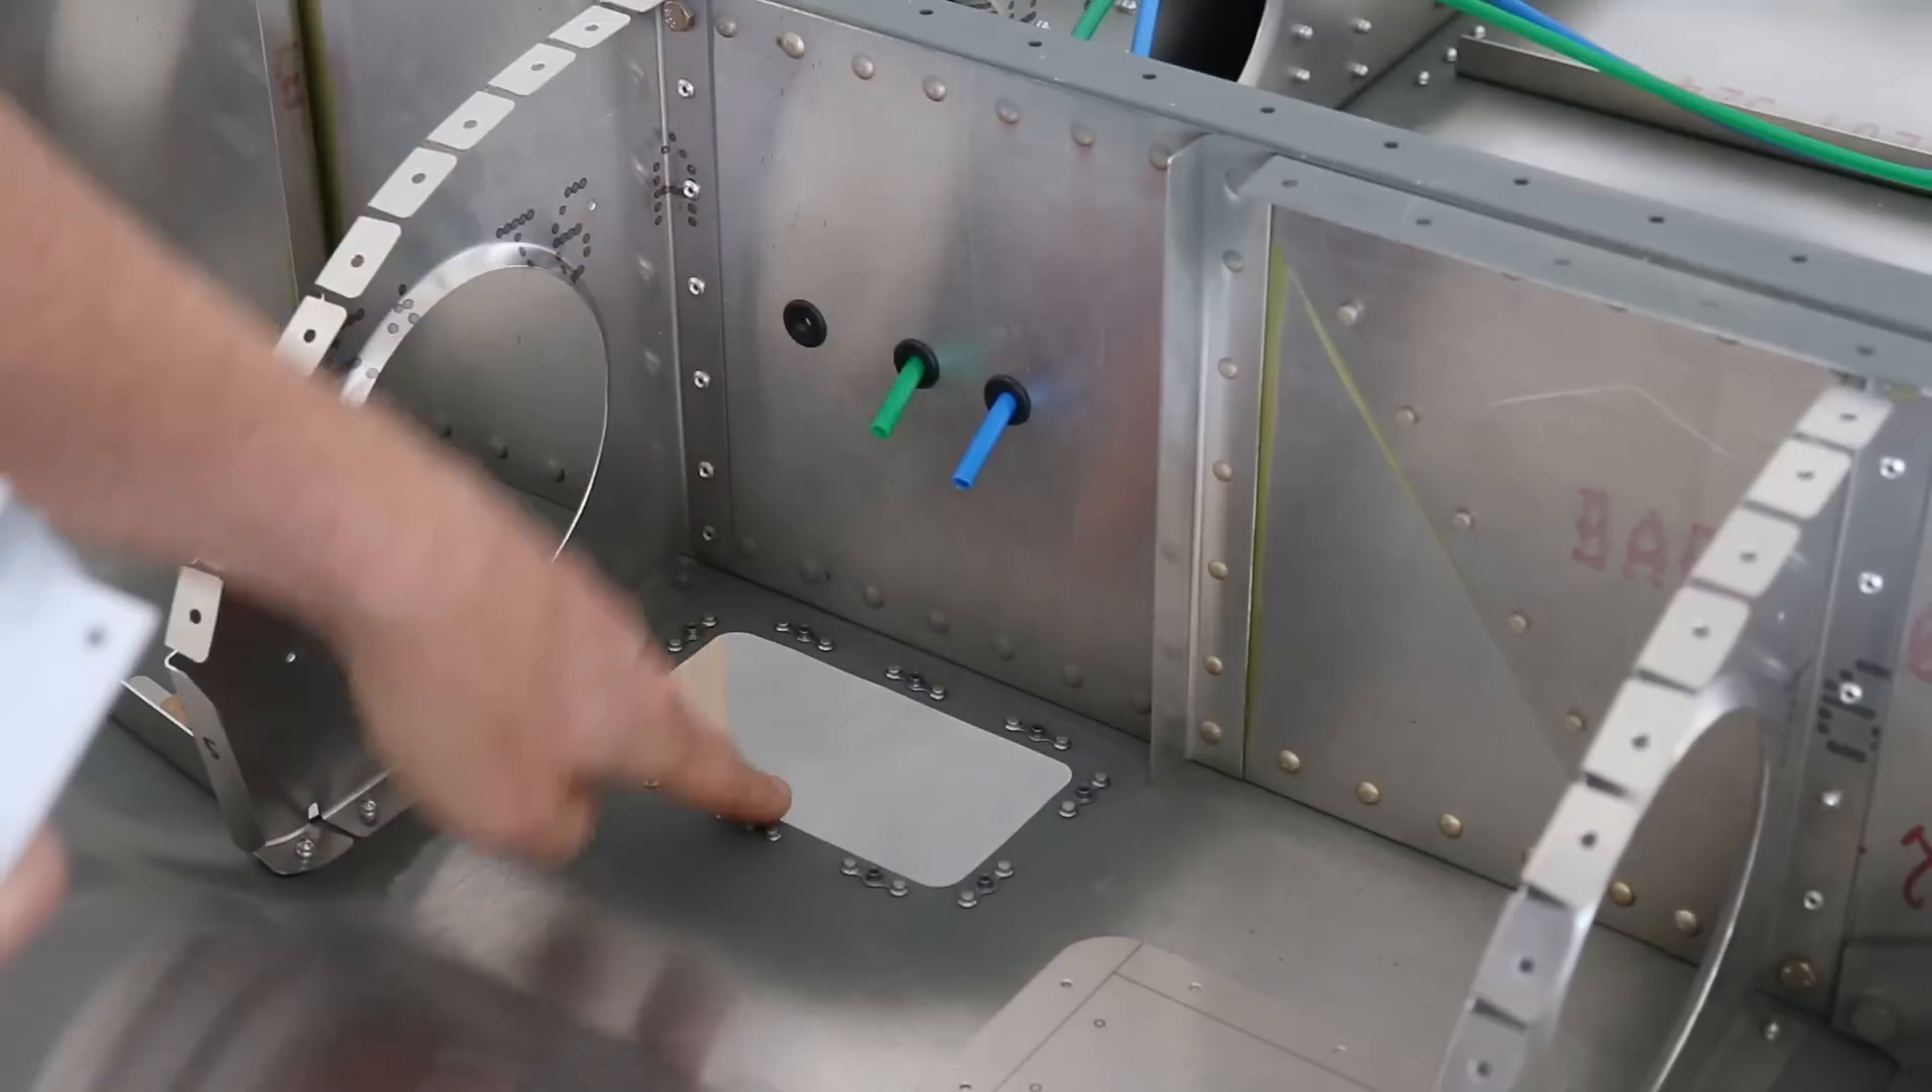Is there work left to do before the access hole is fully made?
No.